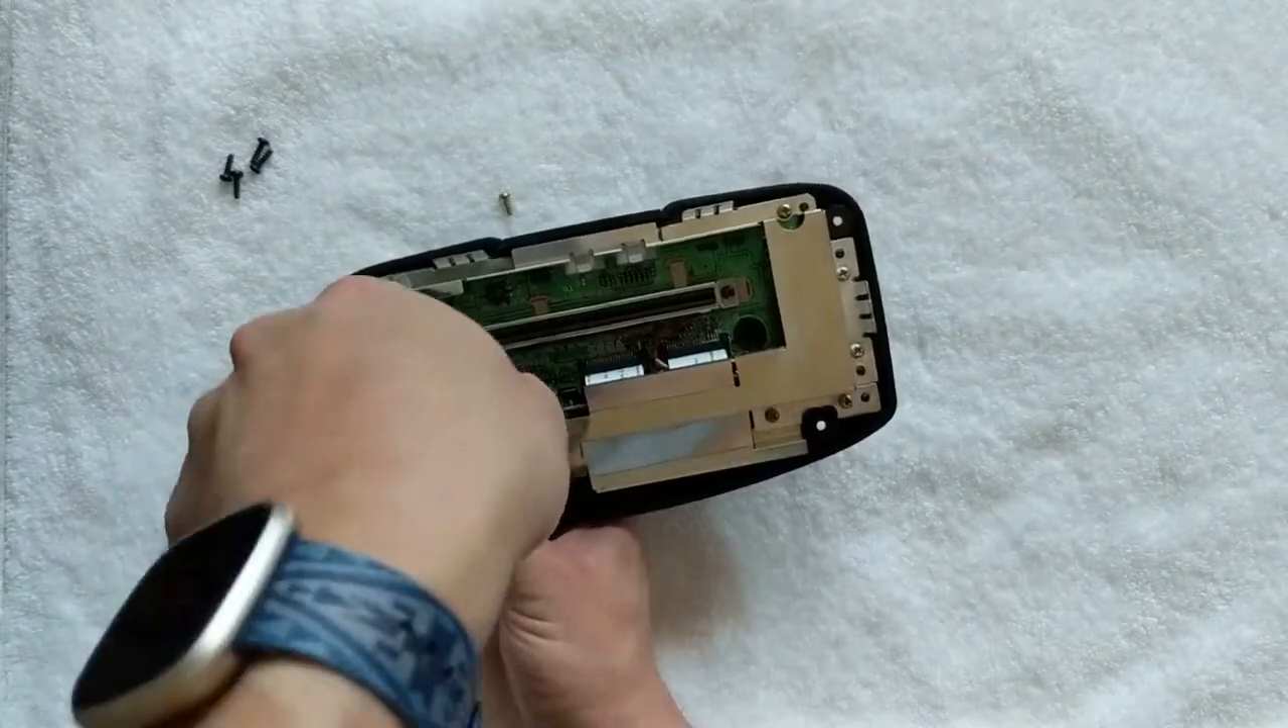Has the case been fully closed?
No.